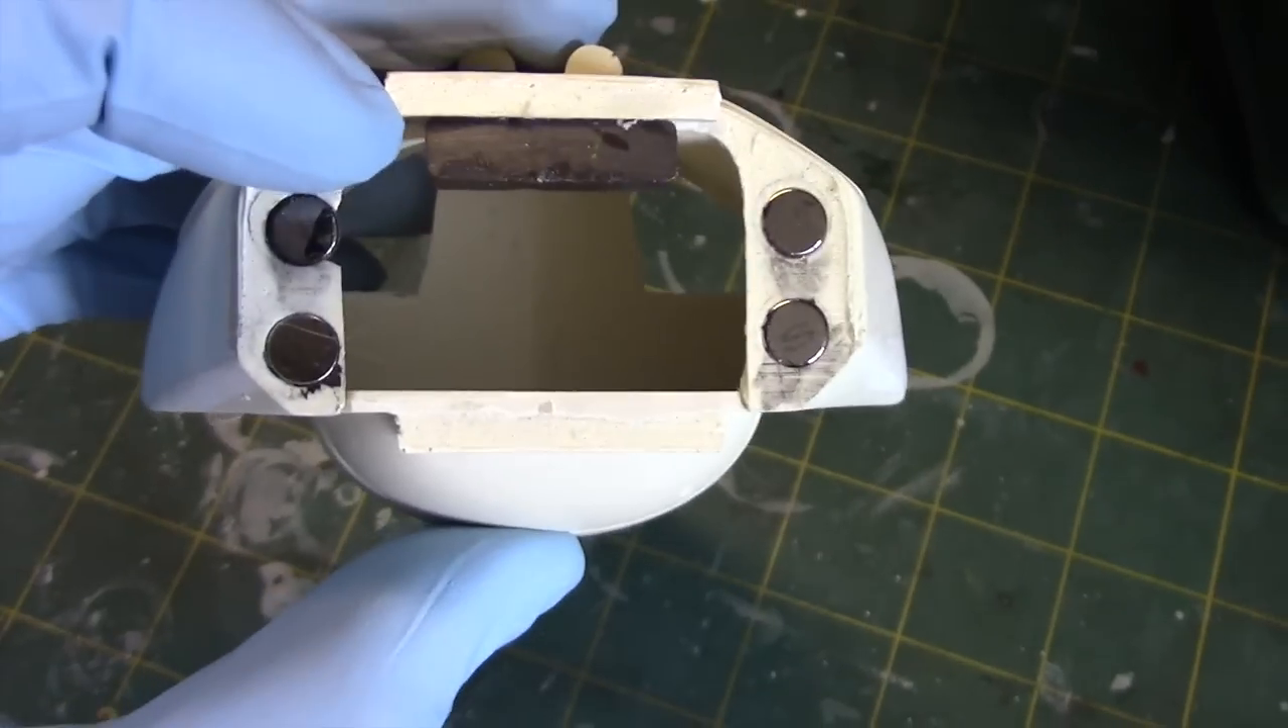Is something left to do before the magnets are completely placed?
No.